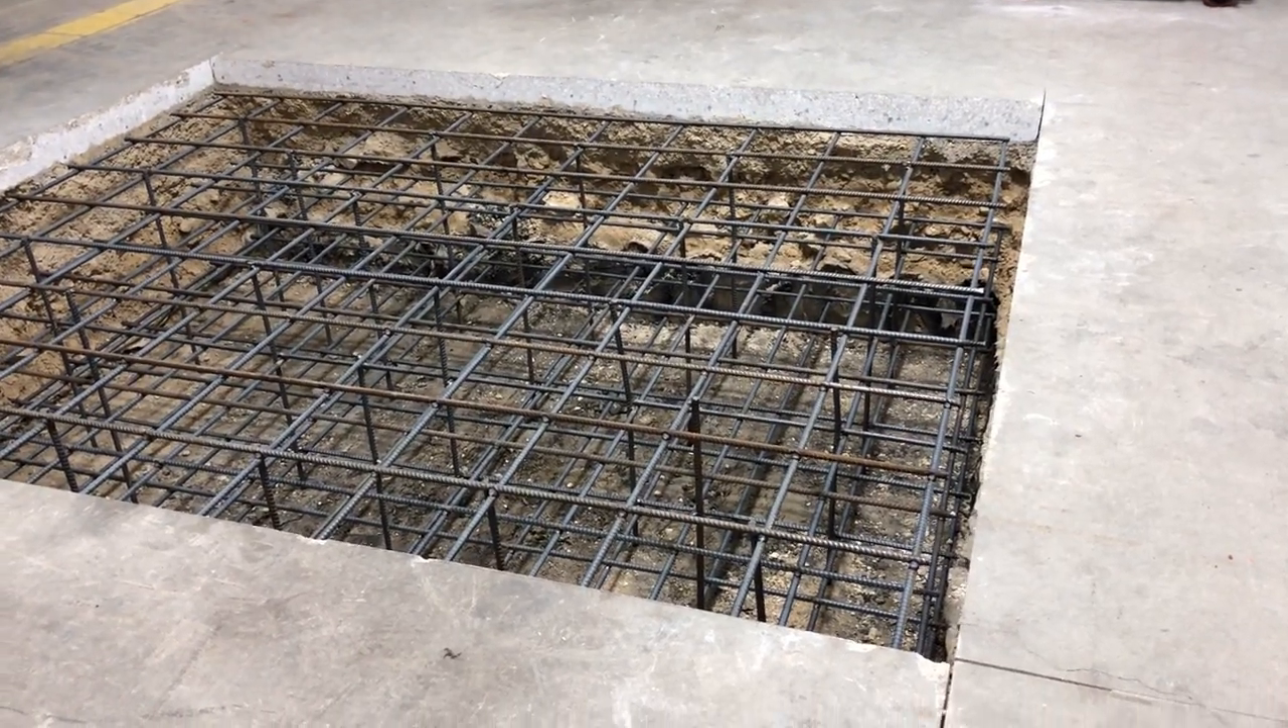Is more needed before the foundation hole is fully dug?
No.